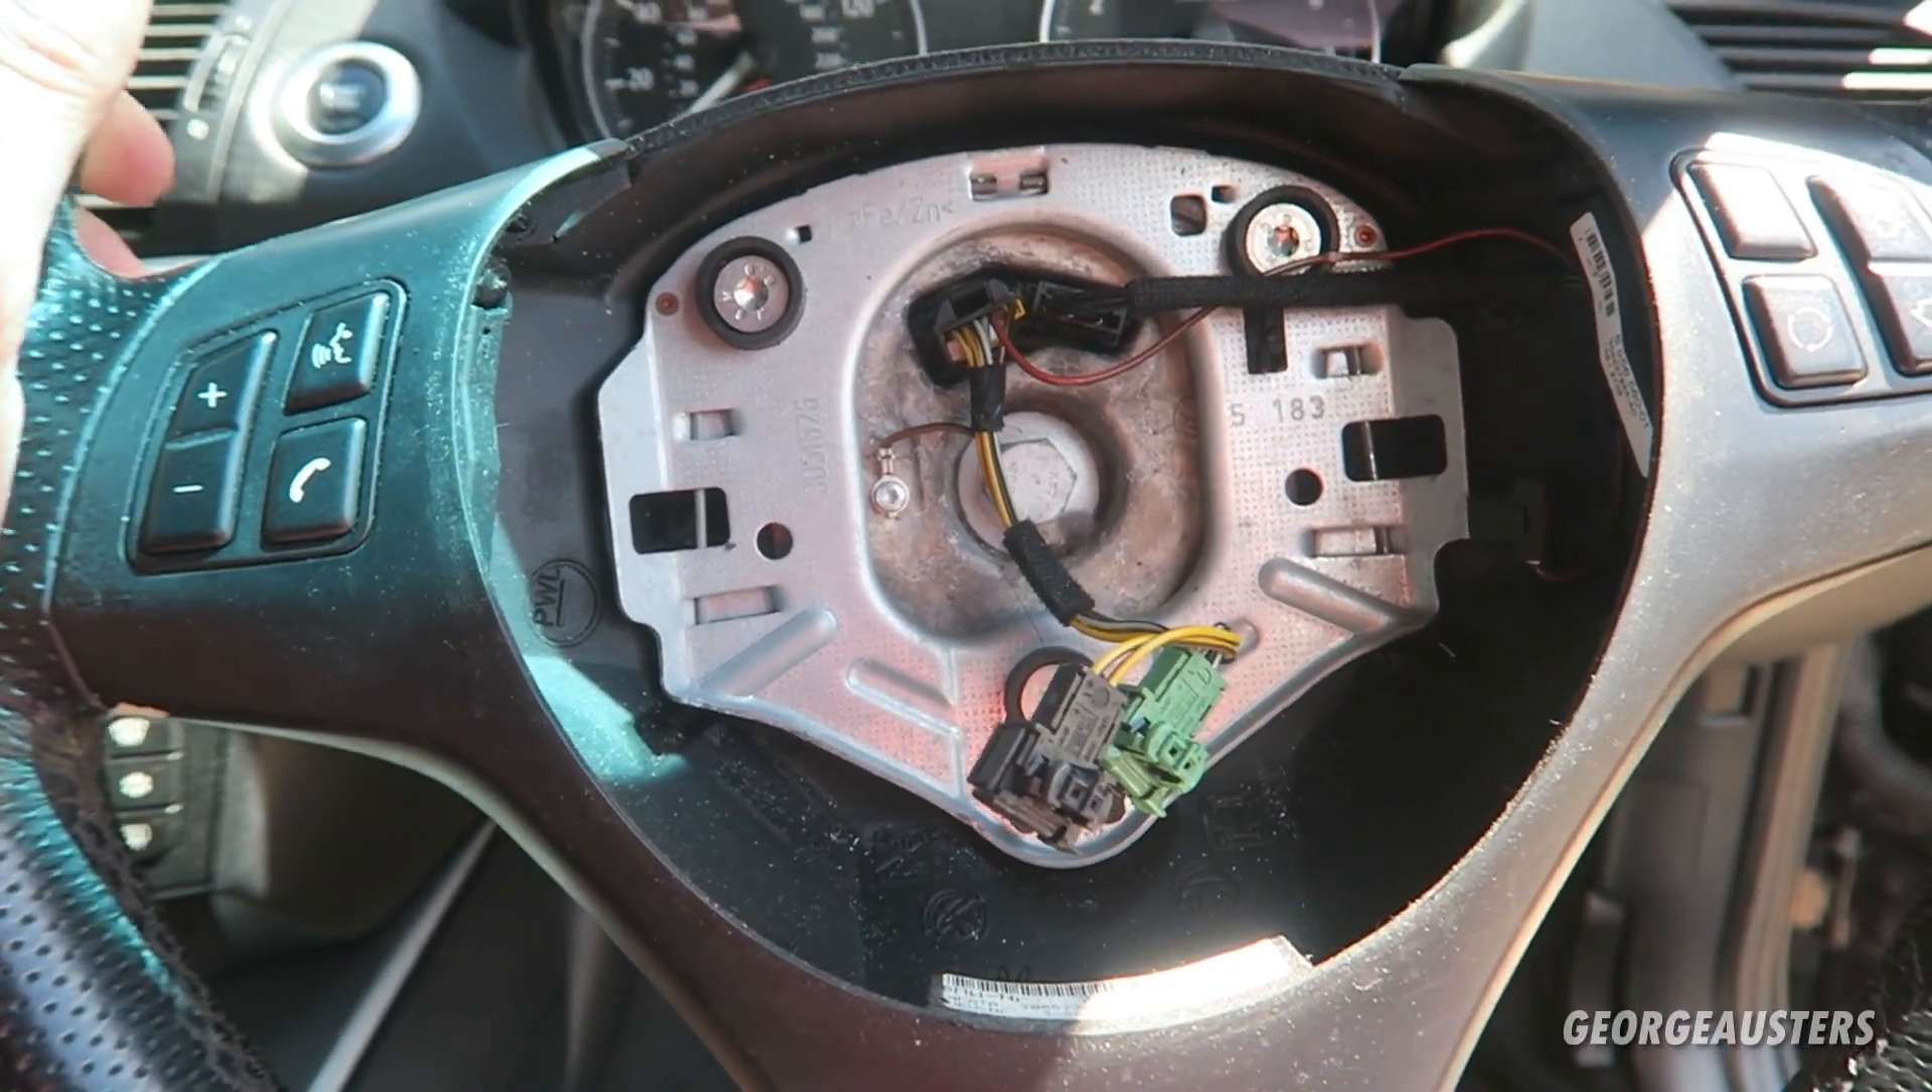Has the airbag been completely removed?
Yes.